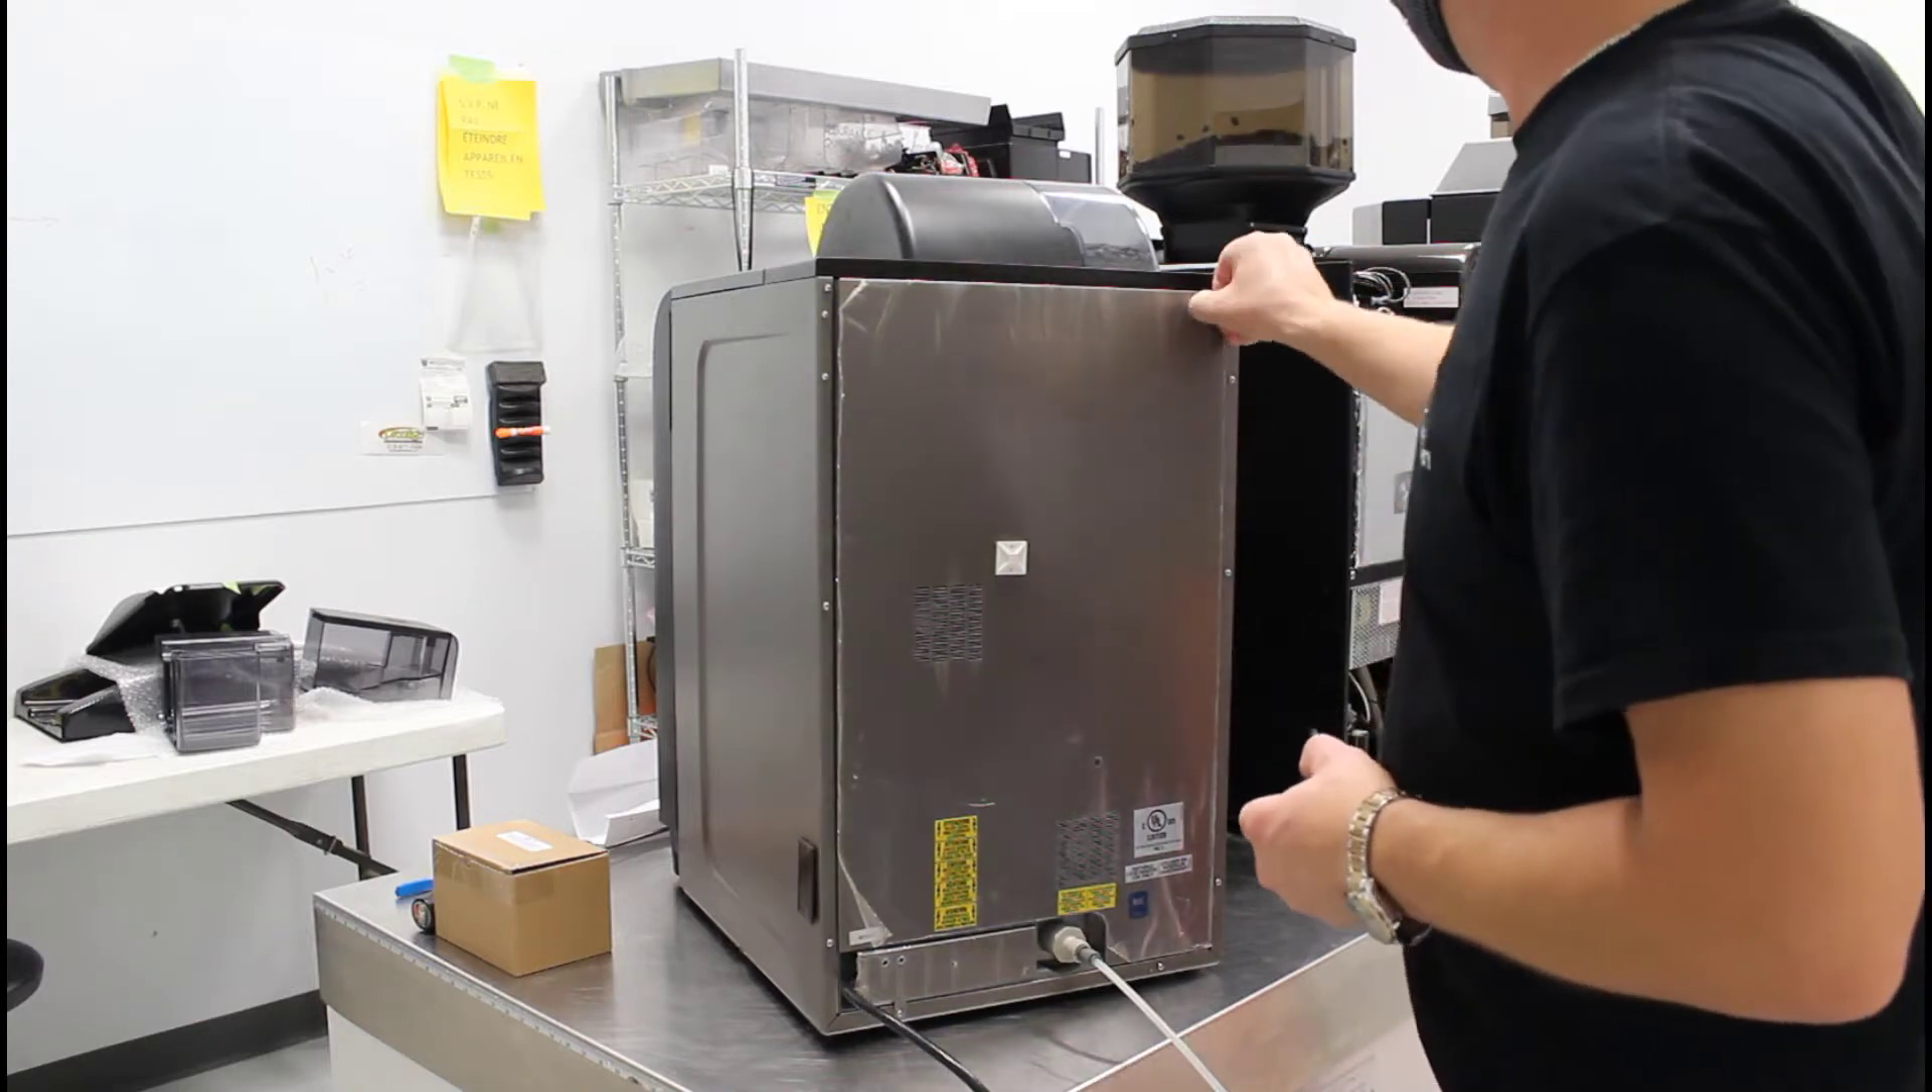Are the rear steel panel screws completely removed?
No.